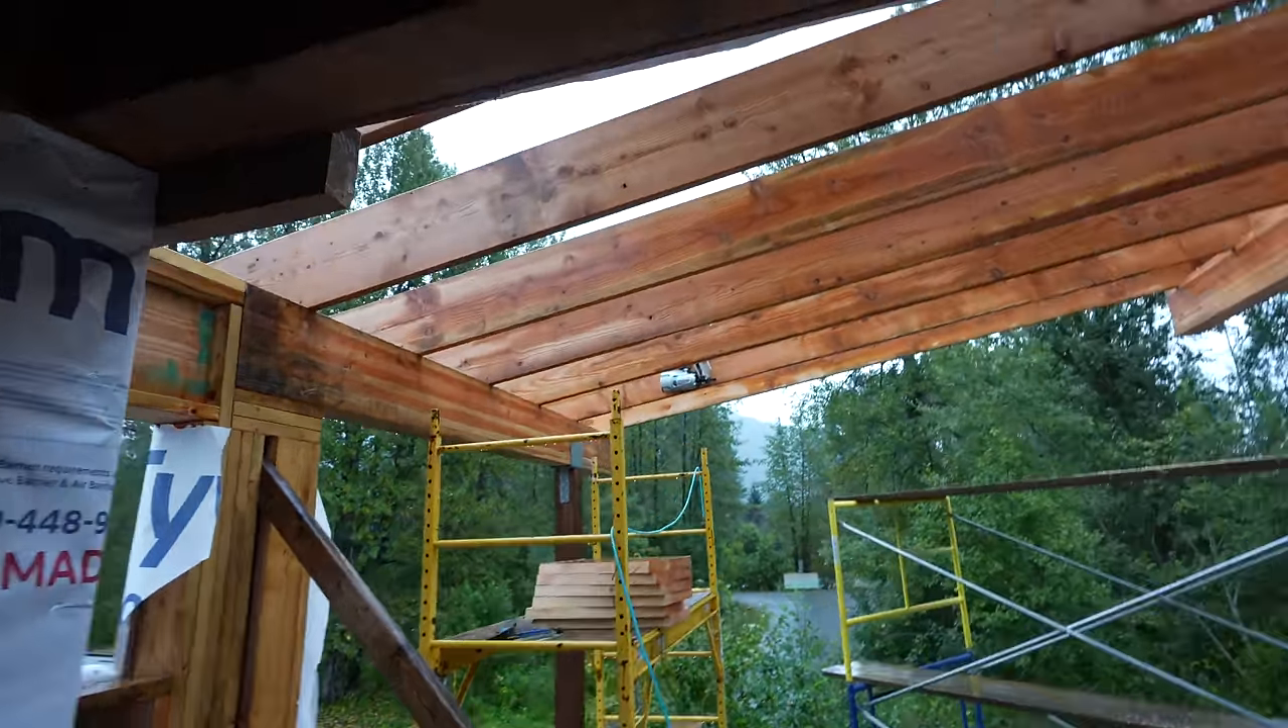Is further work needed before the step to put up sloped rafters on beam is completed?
No.